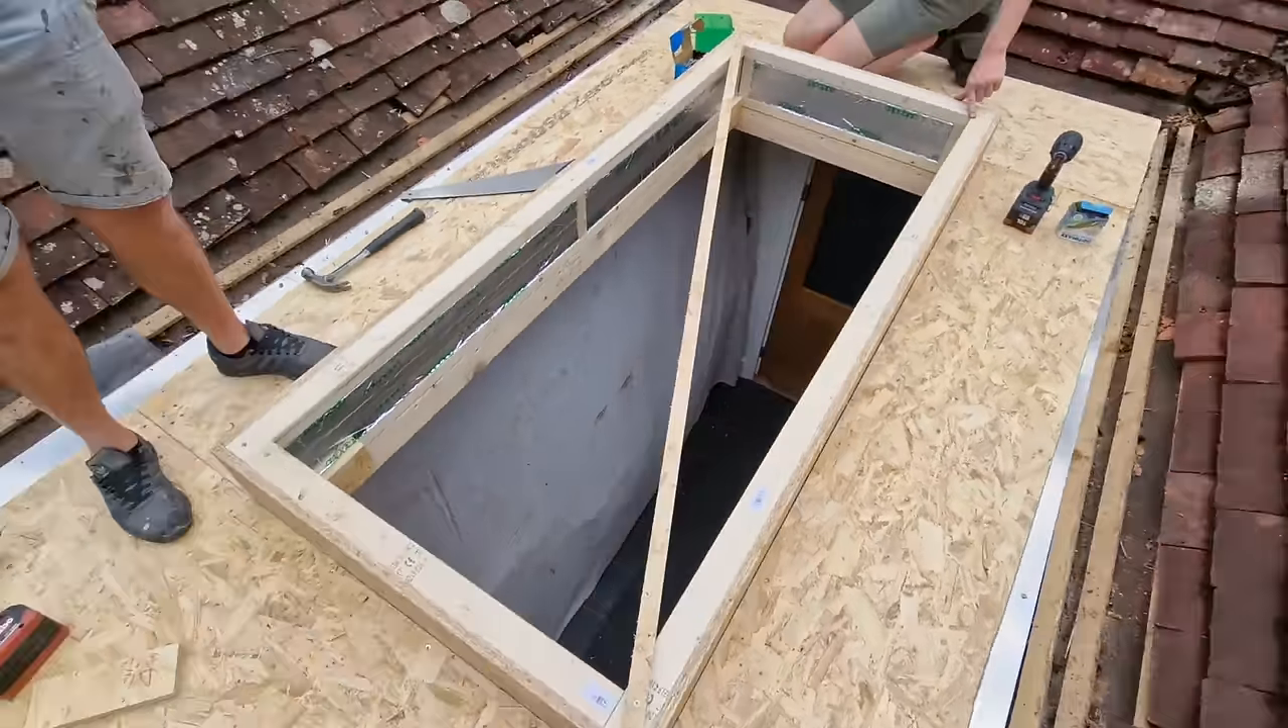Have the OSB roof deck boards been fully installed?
Yes.